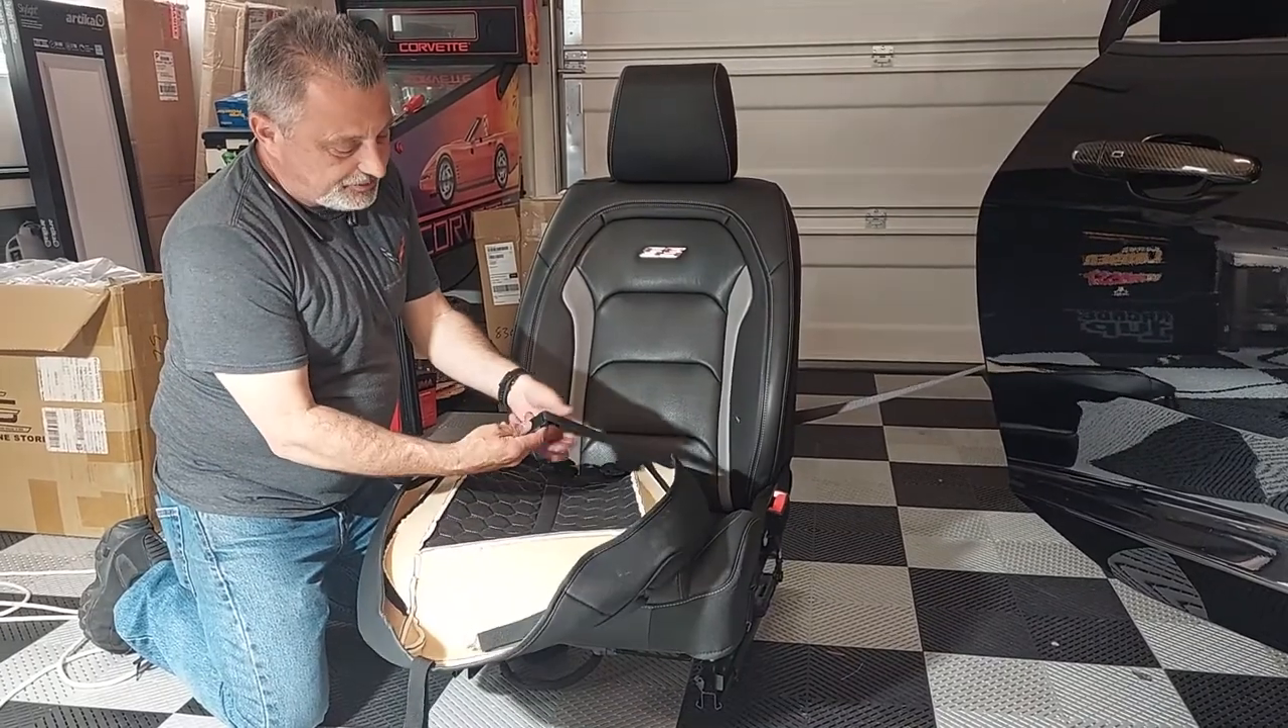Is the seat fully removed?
Yes.